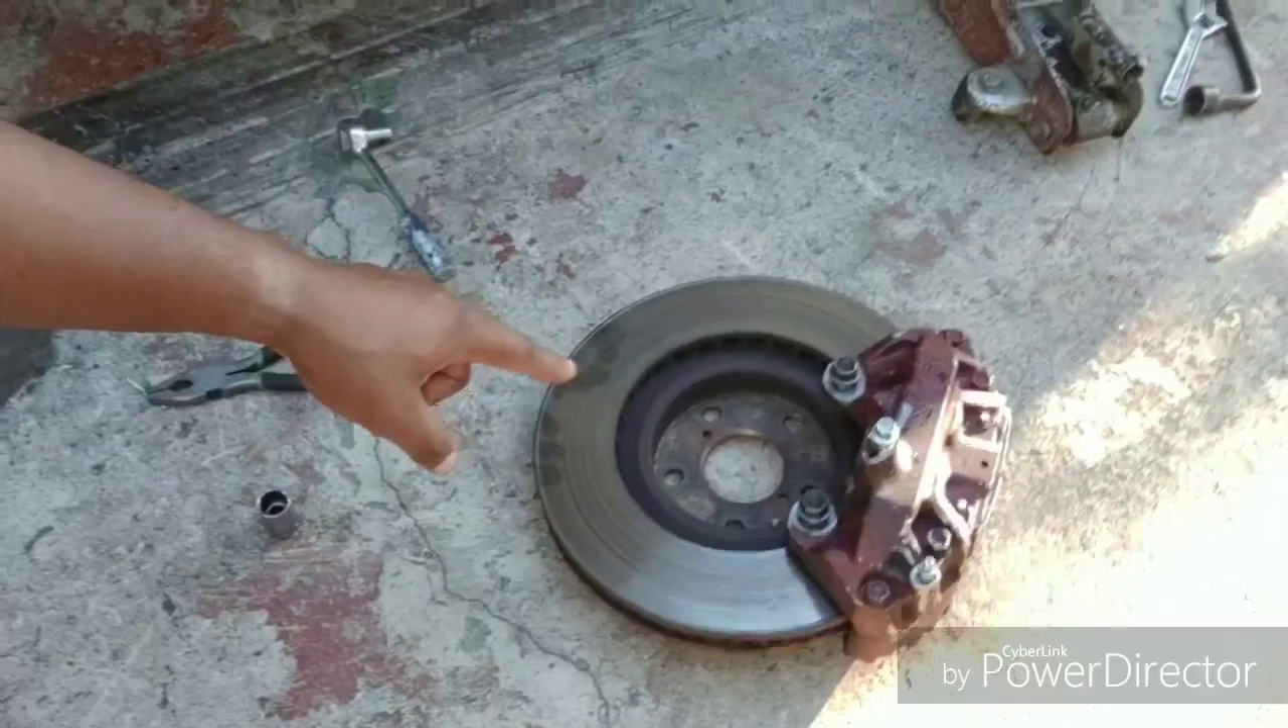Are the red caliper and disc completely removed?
Yes.